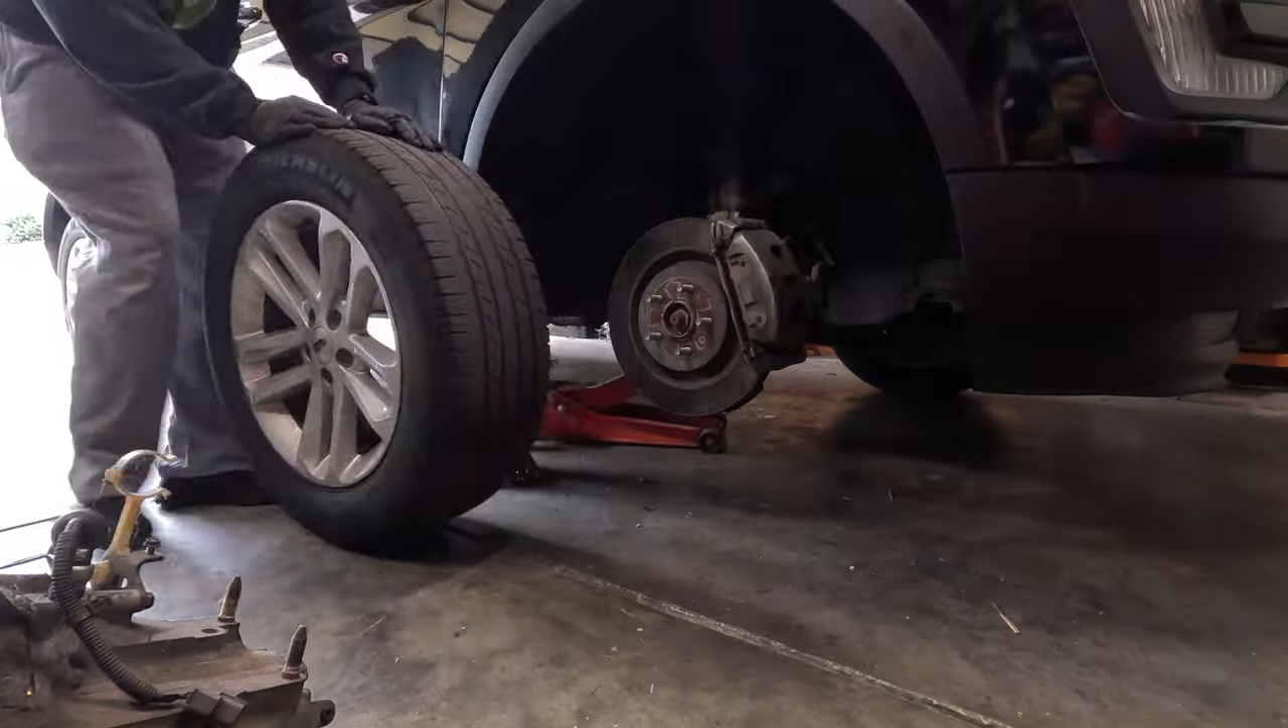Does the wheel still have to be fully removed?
No.